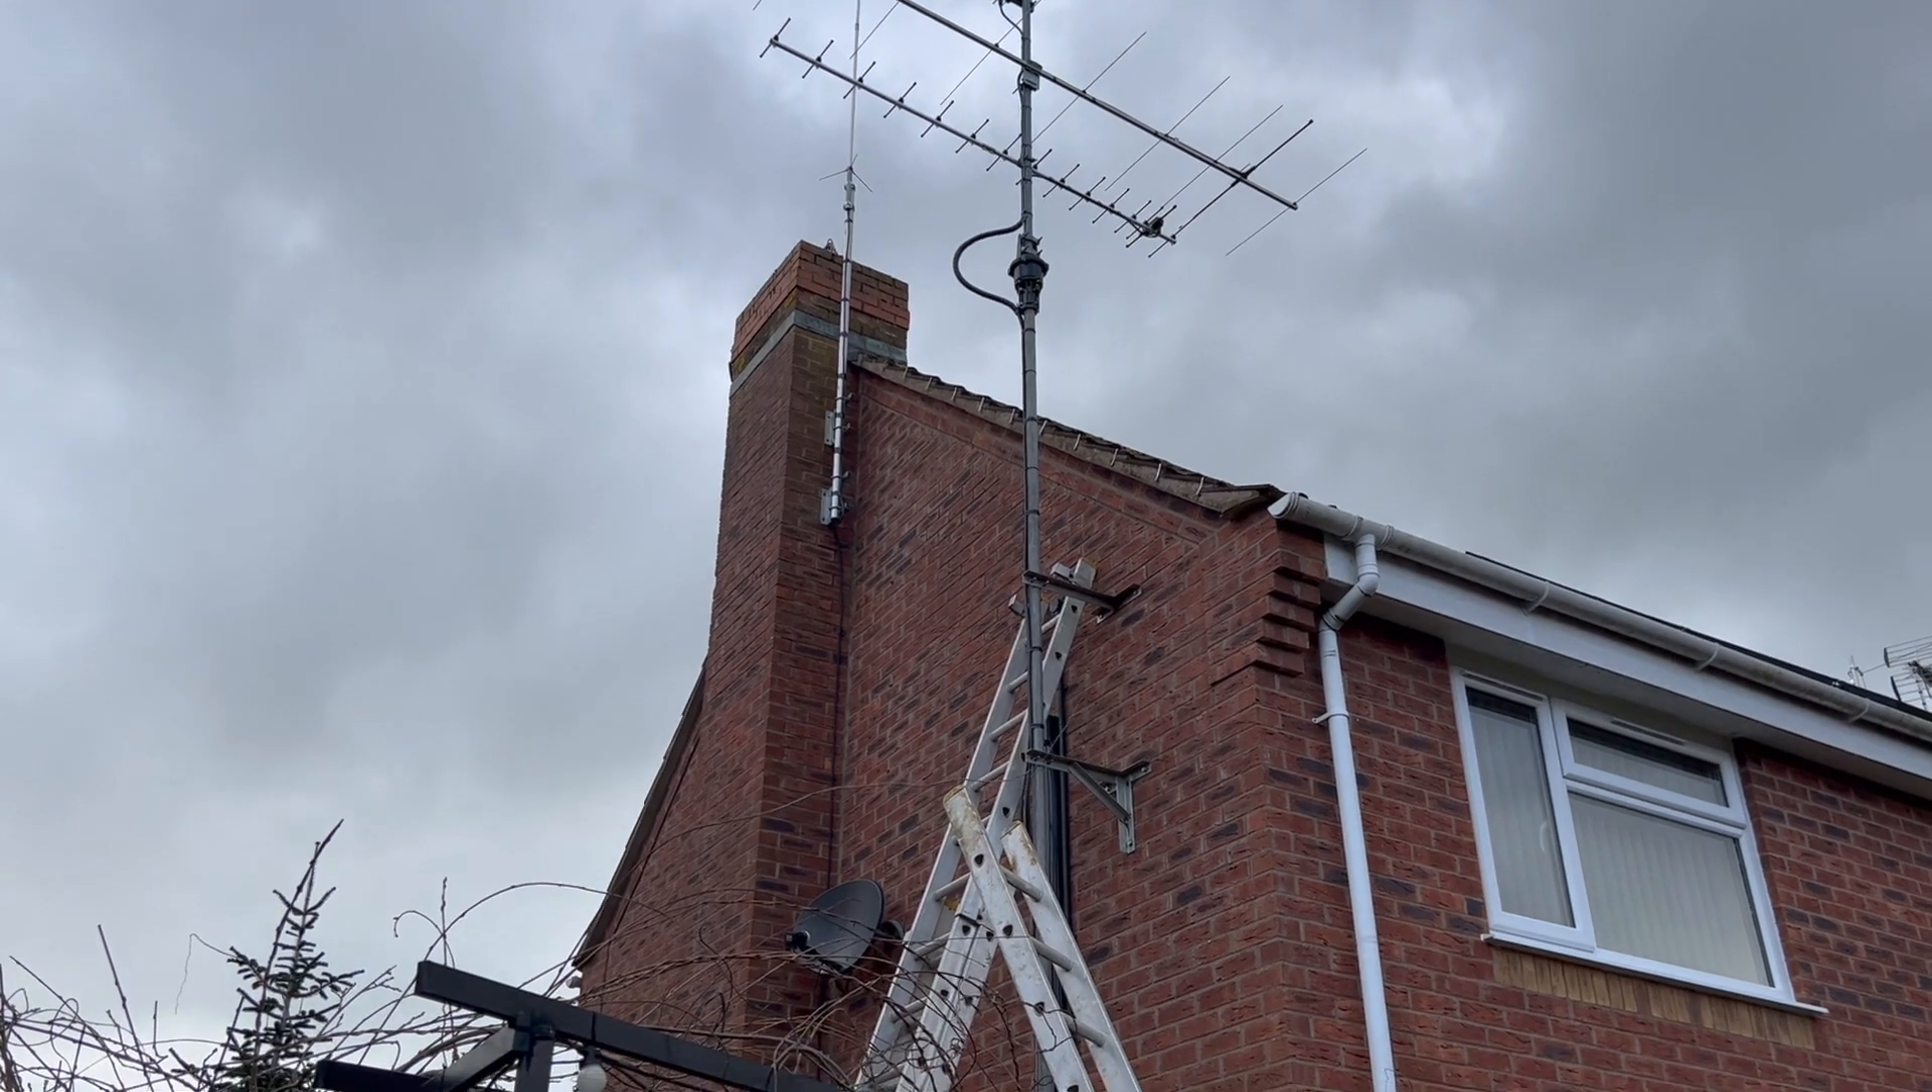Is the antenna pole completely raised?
Yes.